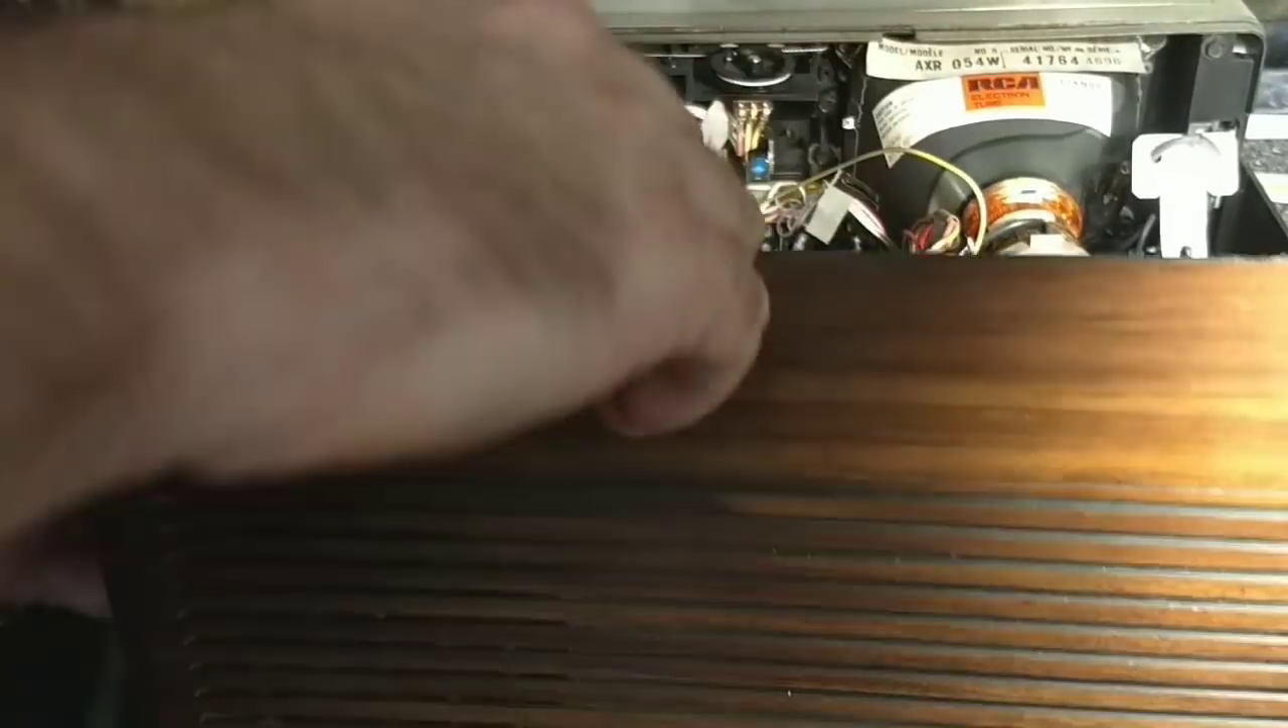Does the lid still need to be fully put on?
Yes.